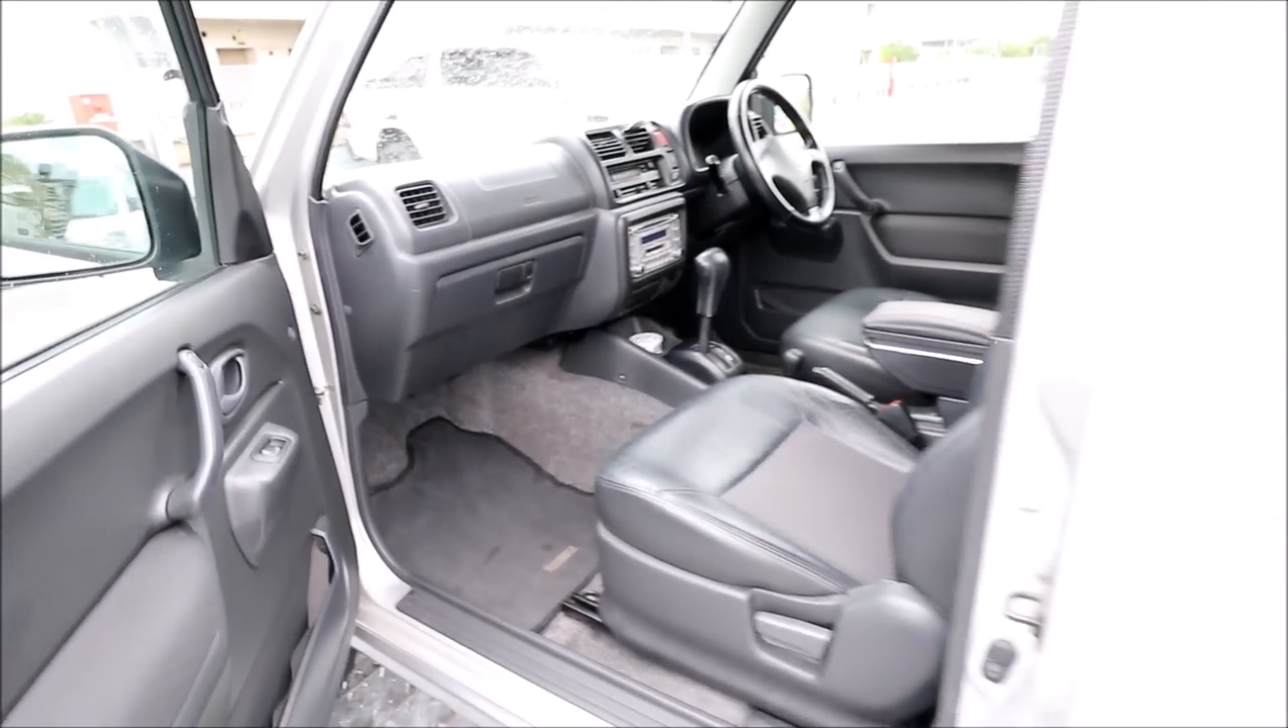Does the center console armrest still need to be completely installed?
No.